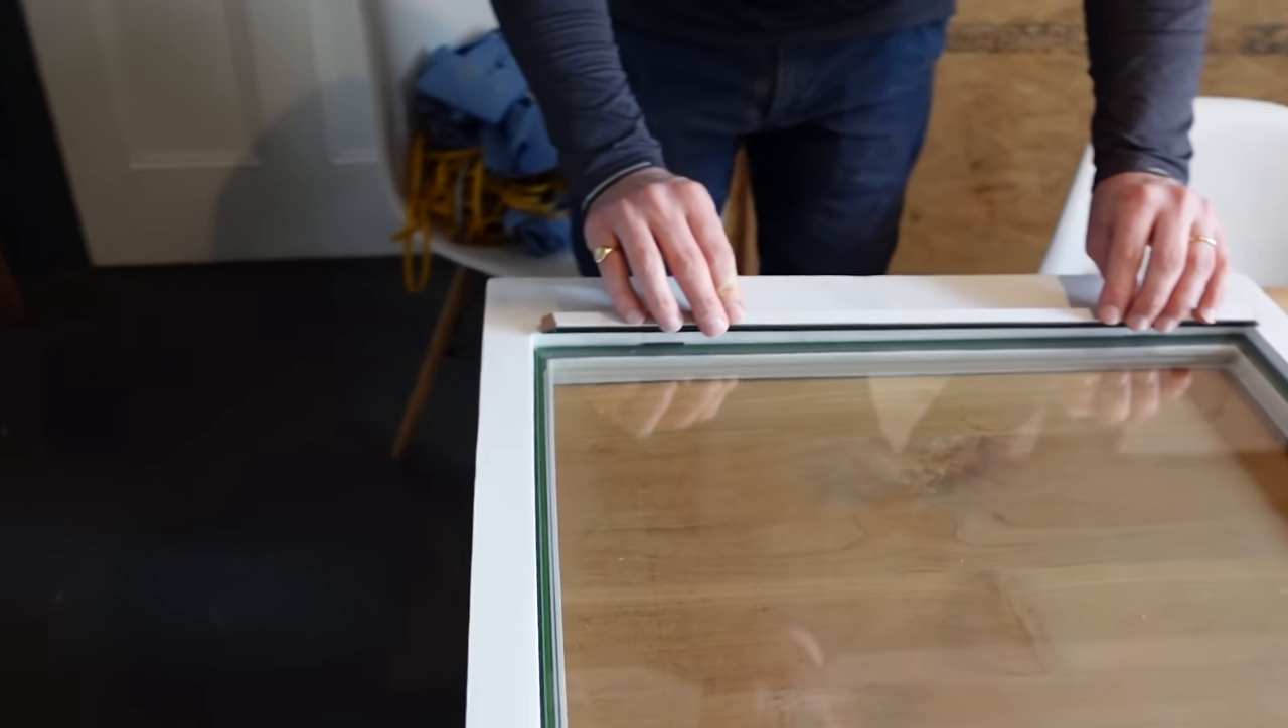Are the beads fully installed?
No.